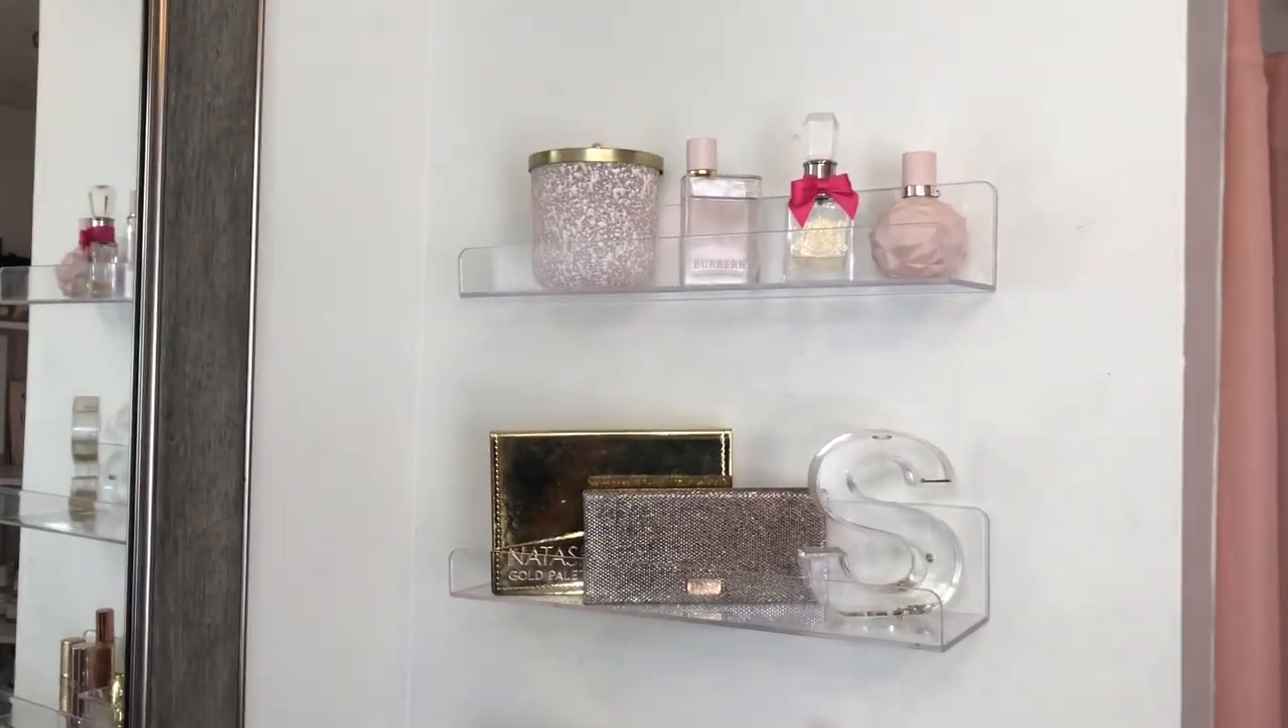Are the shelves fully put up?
Yes.